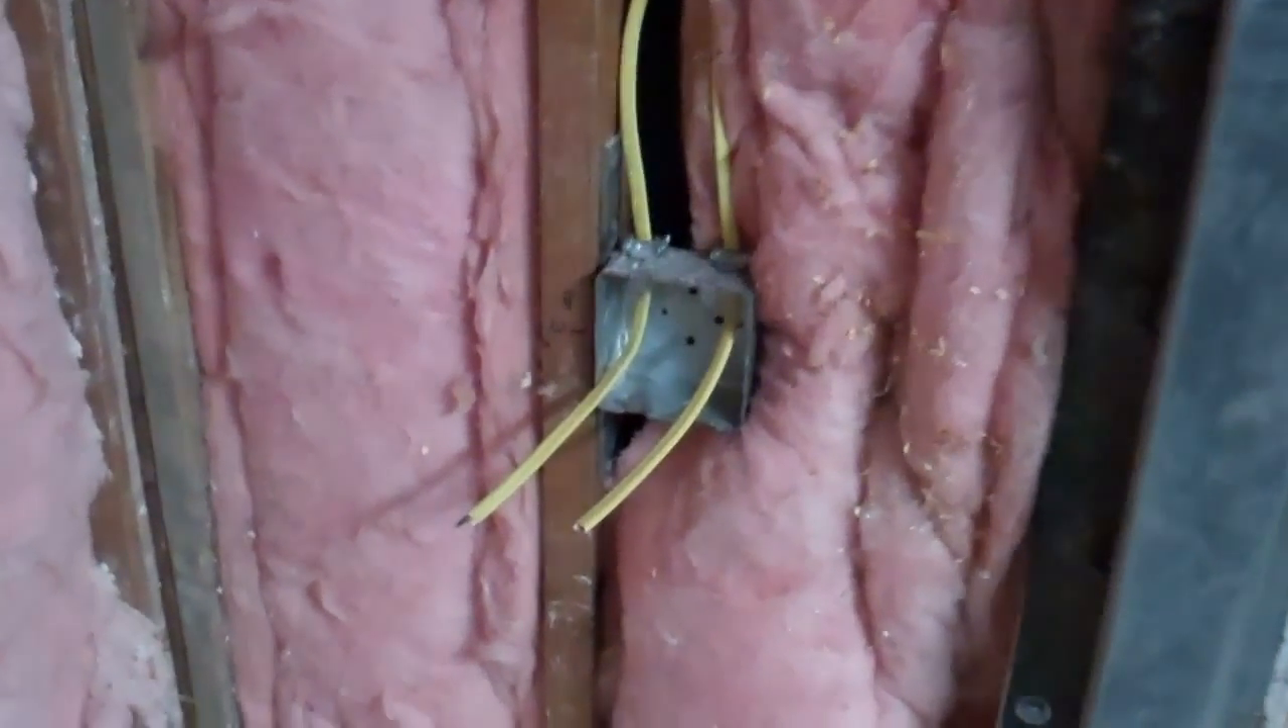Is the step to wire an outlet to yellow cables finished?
No.